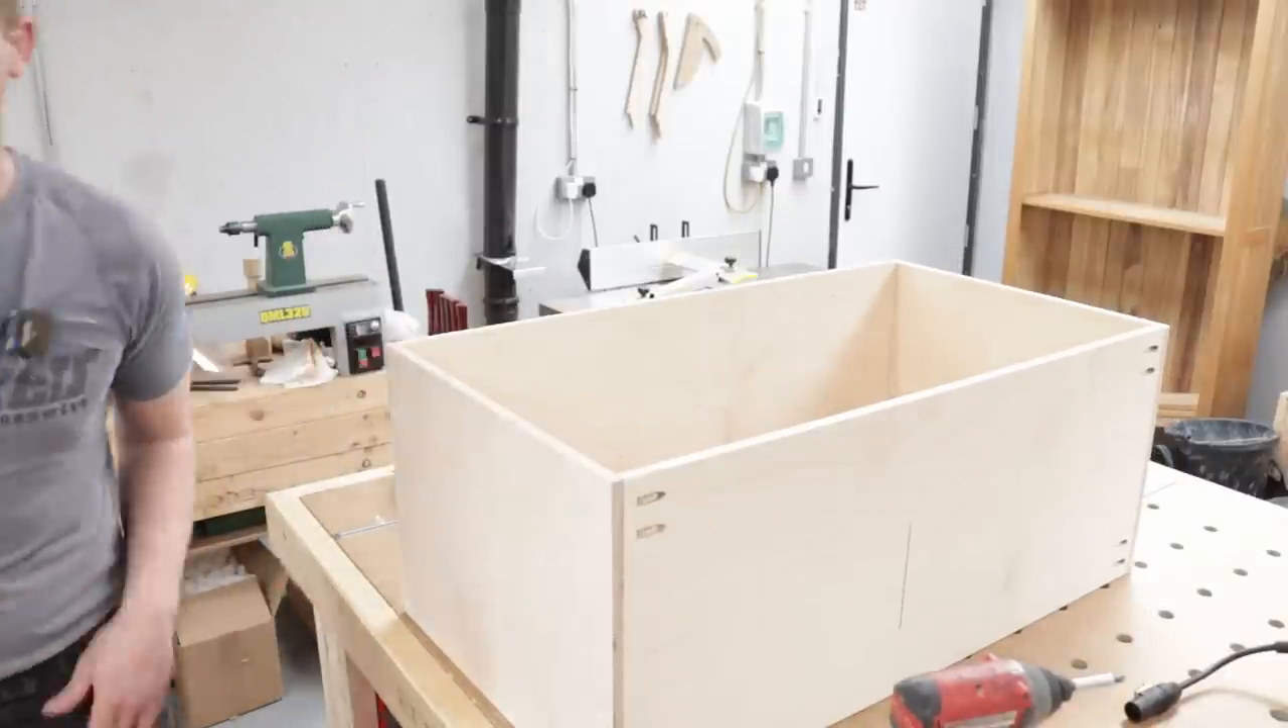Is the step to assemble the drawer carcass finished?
Yes.